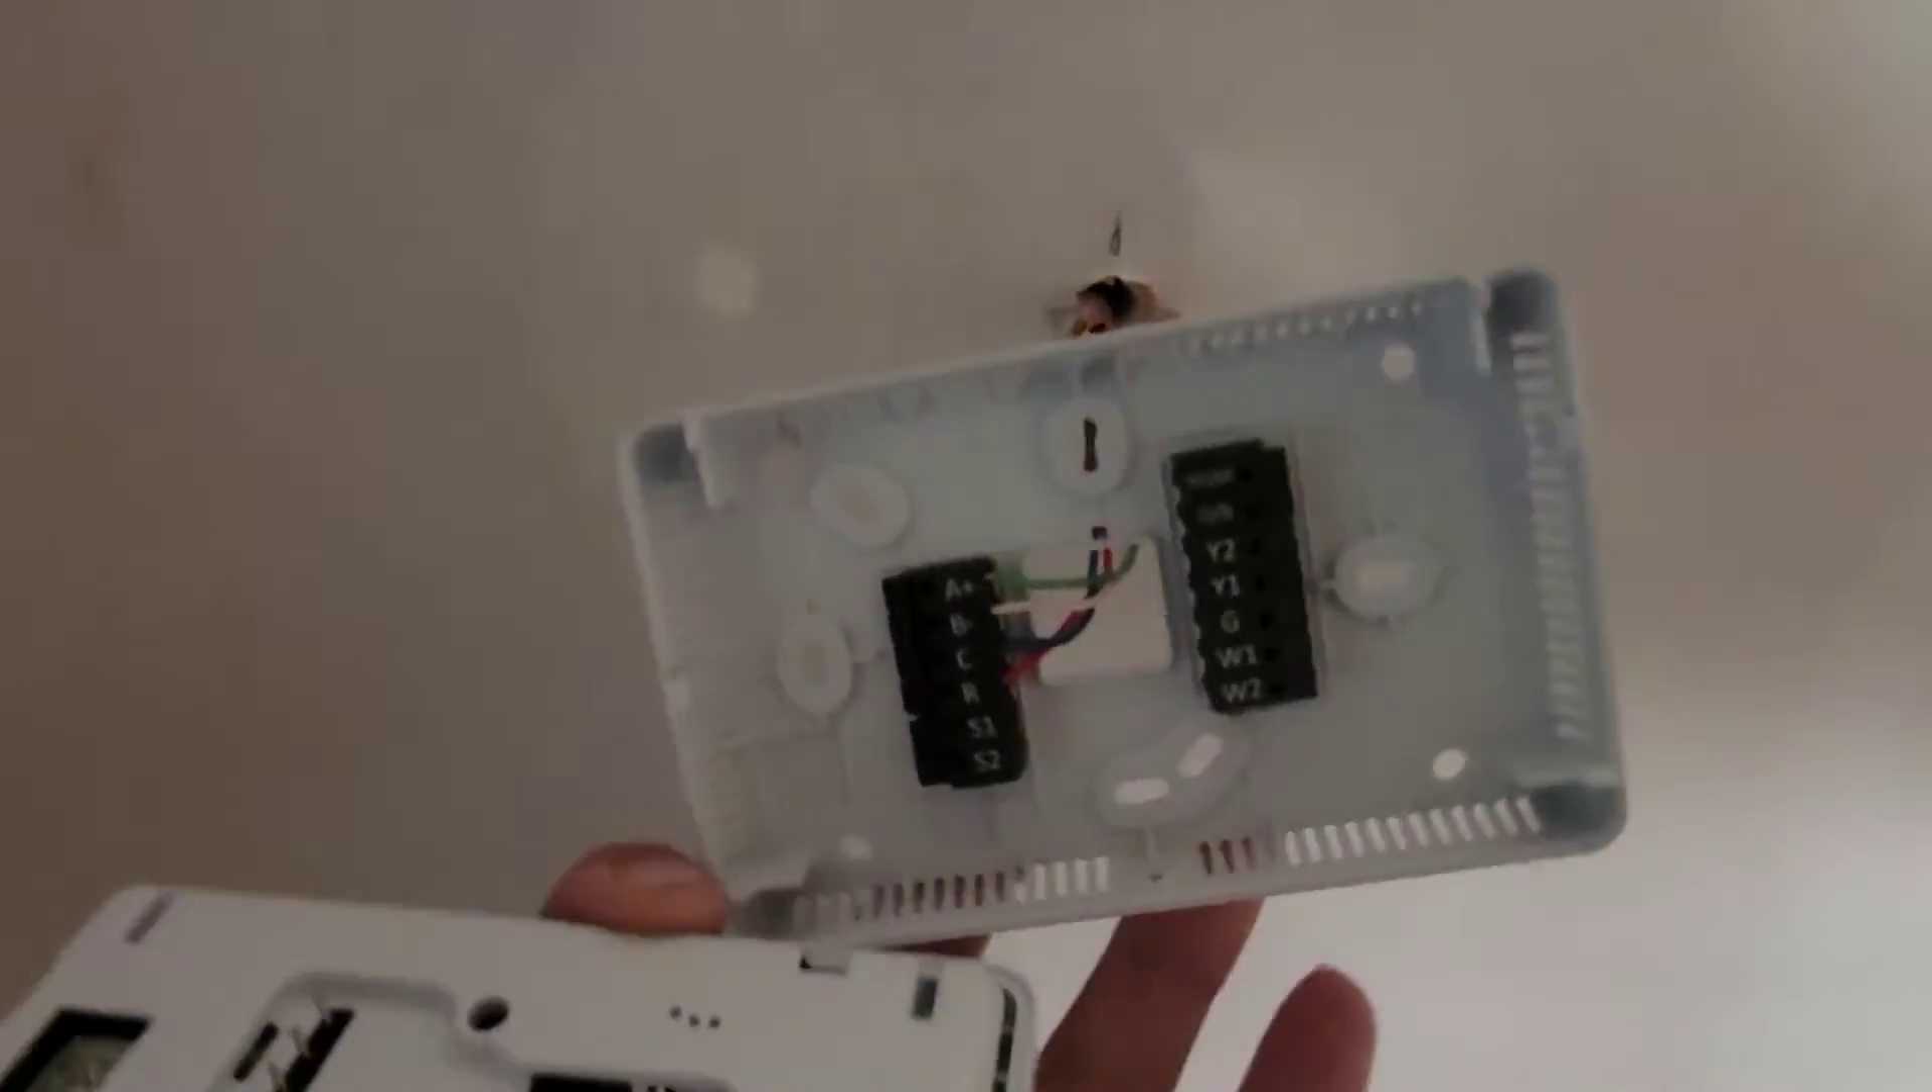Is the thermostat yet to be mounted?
Yes.